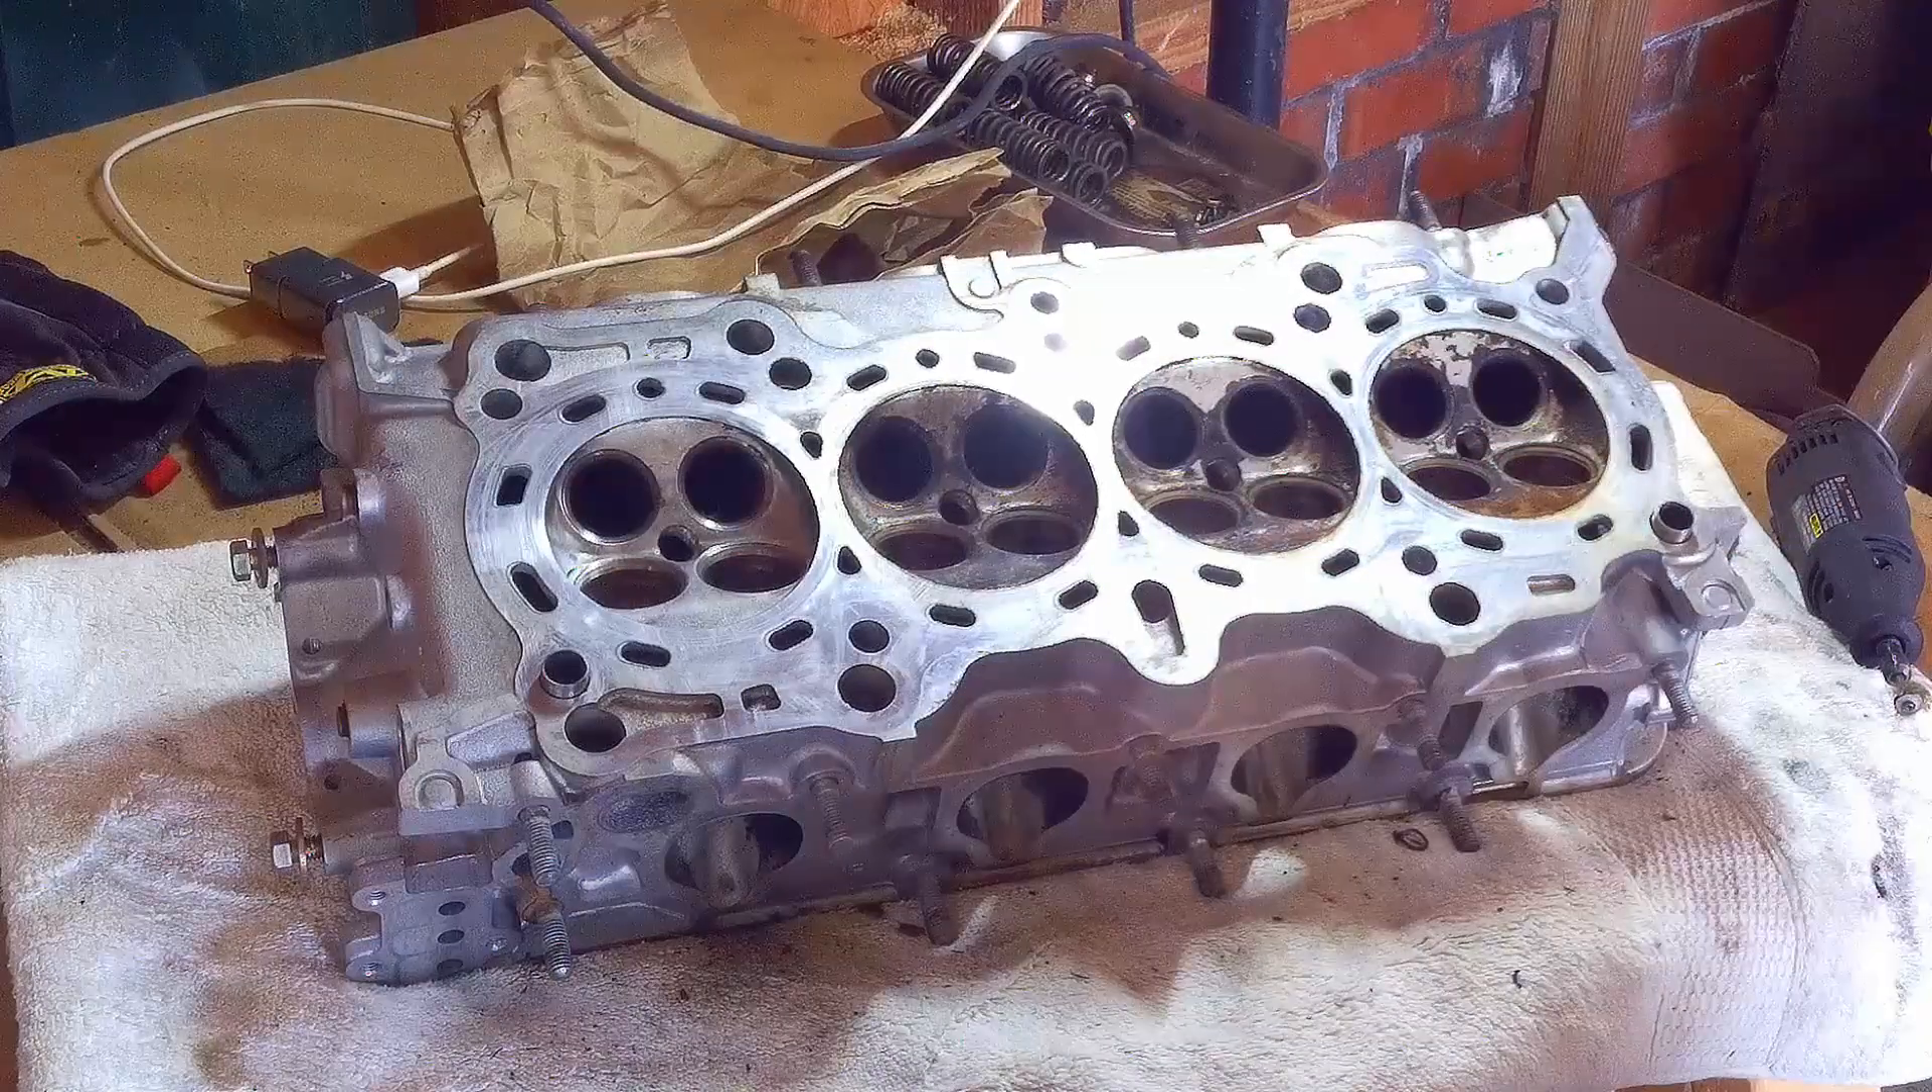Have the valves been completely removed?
Yes.